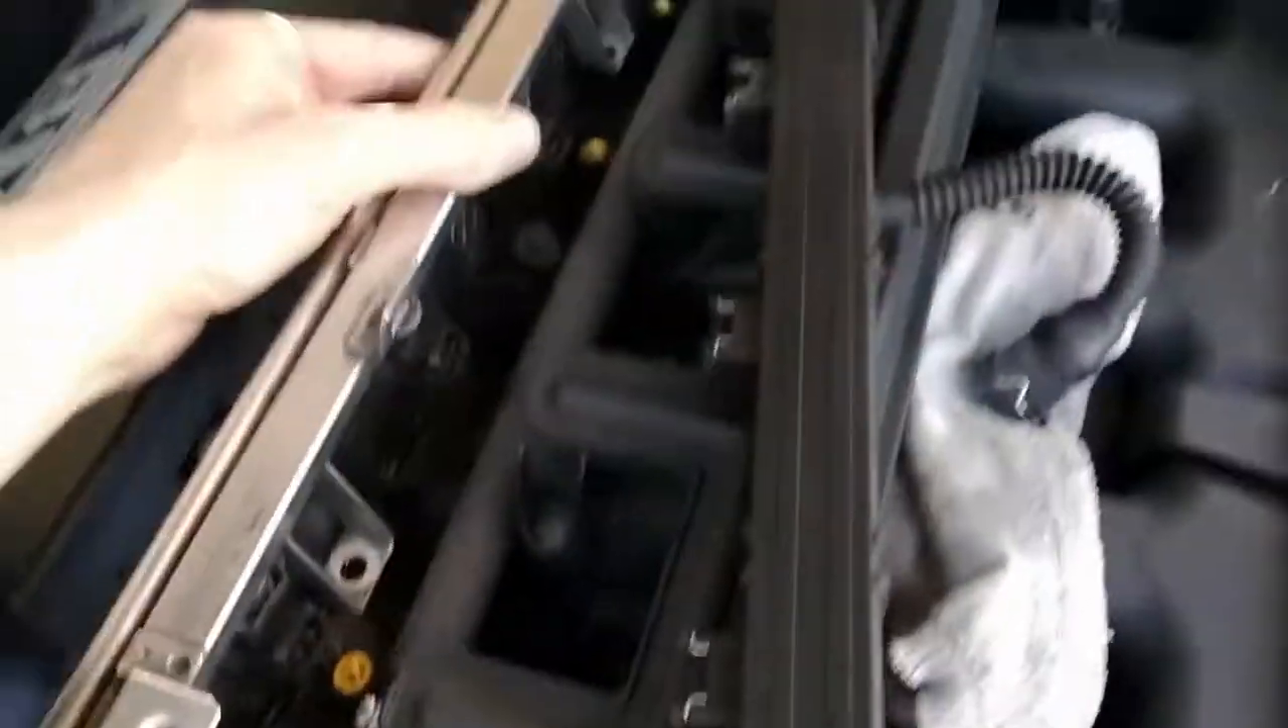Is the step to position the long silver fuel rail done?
No.